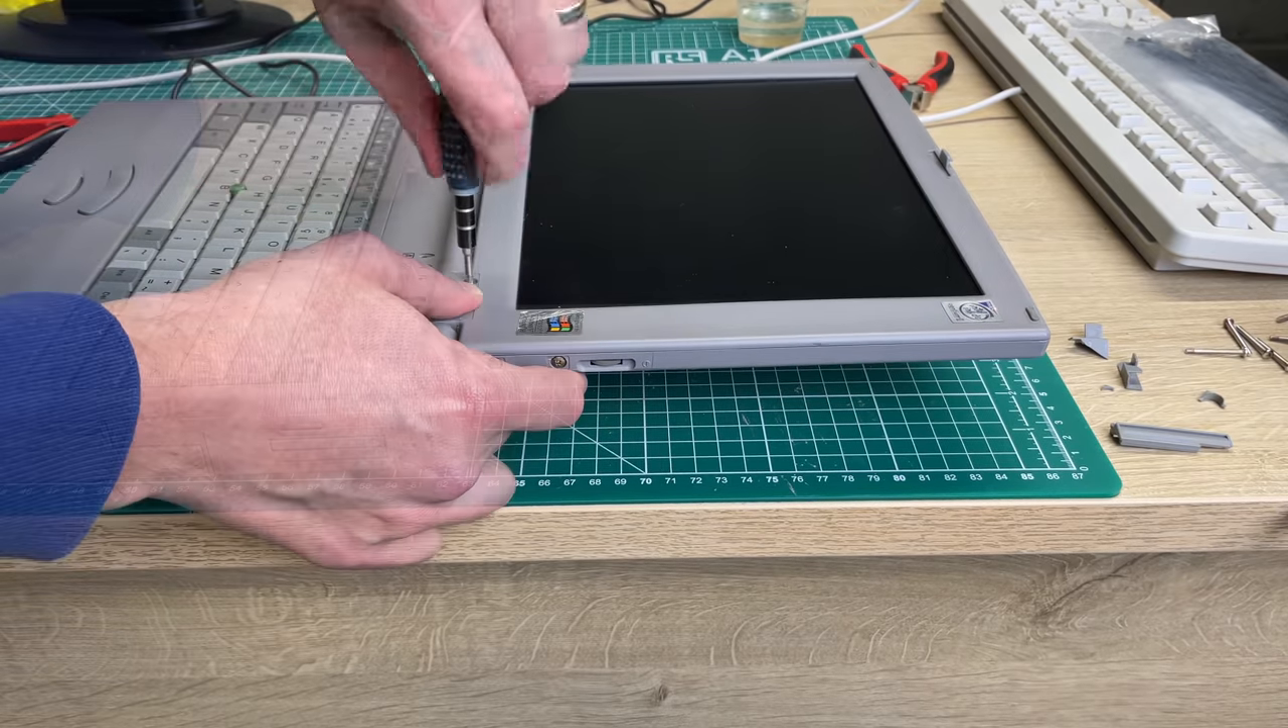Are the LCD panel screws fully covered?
No.